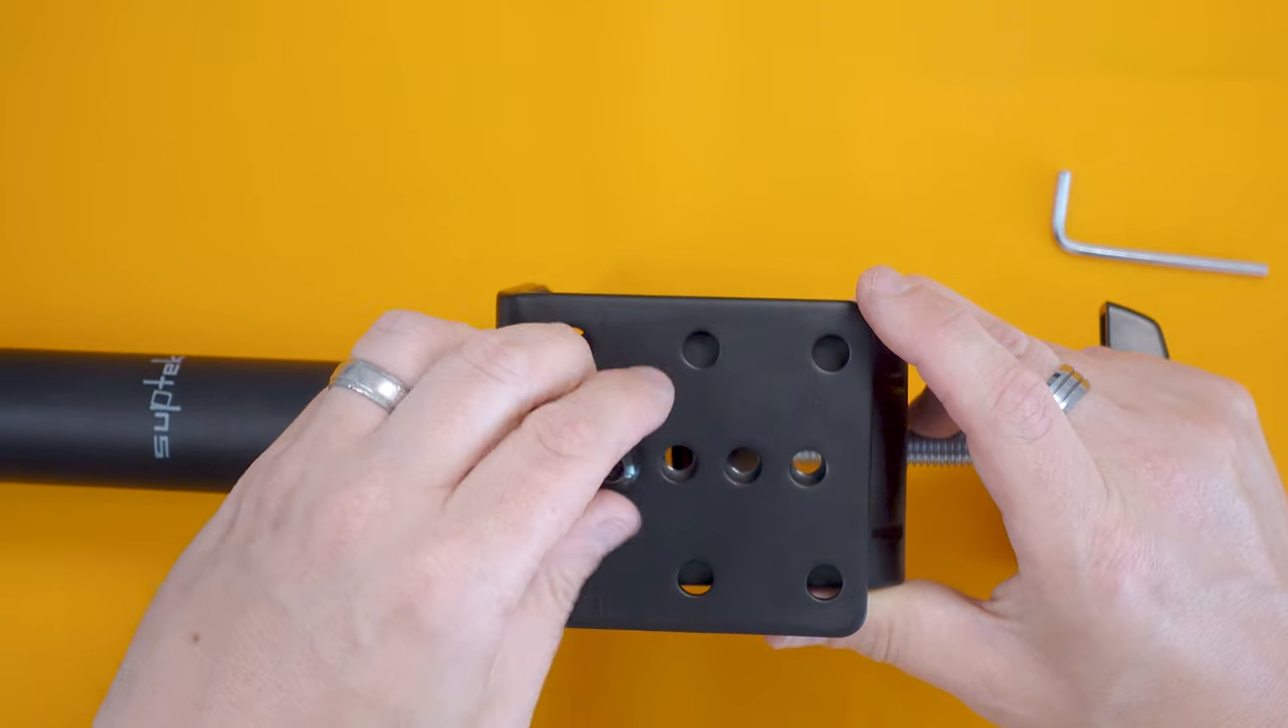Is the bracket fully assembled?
No.